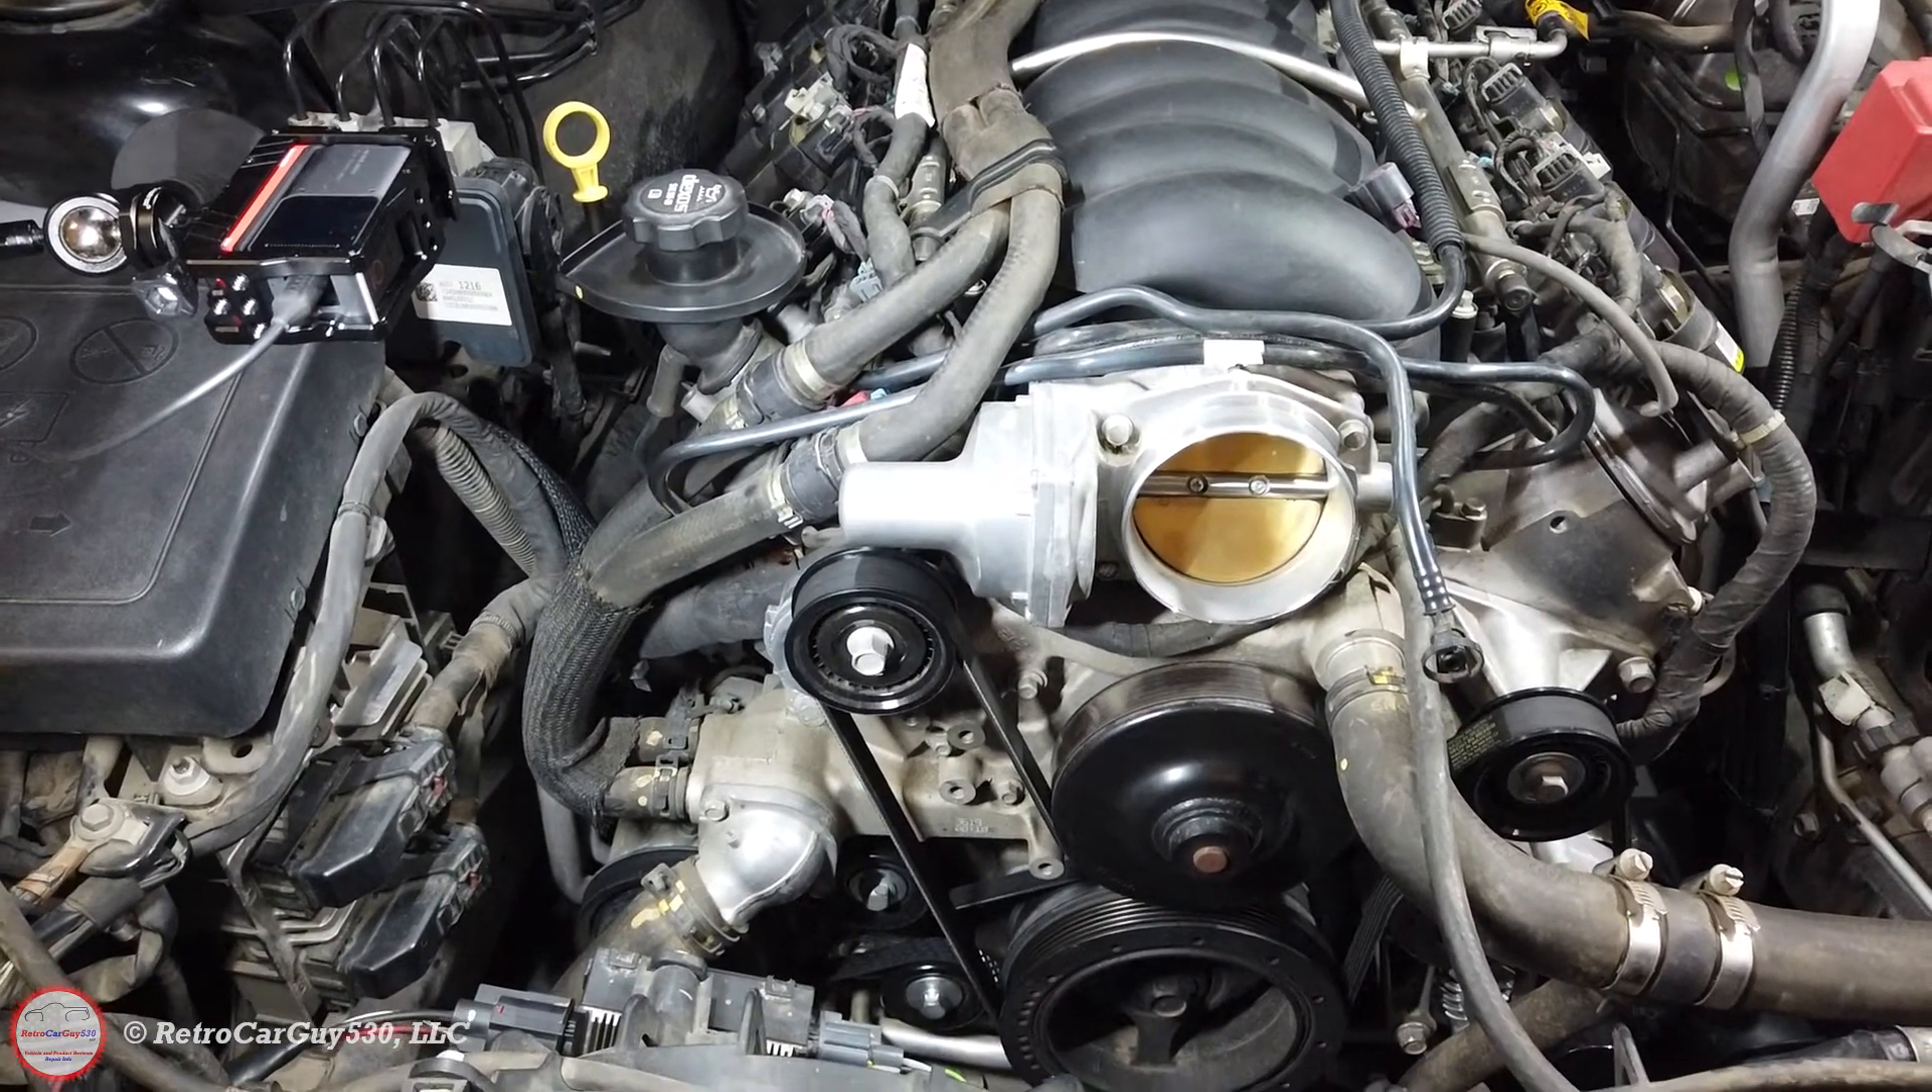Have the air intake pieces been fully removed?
Yes.